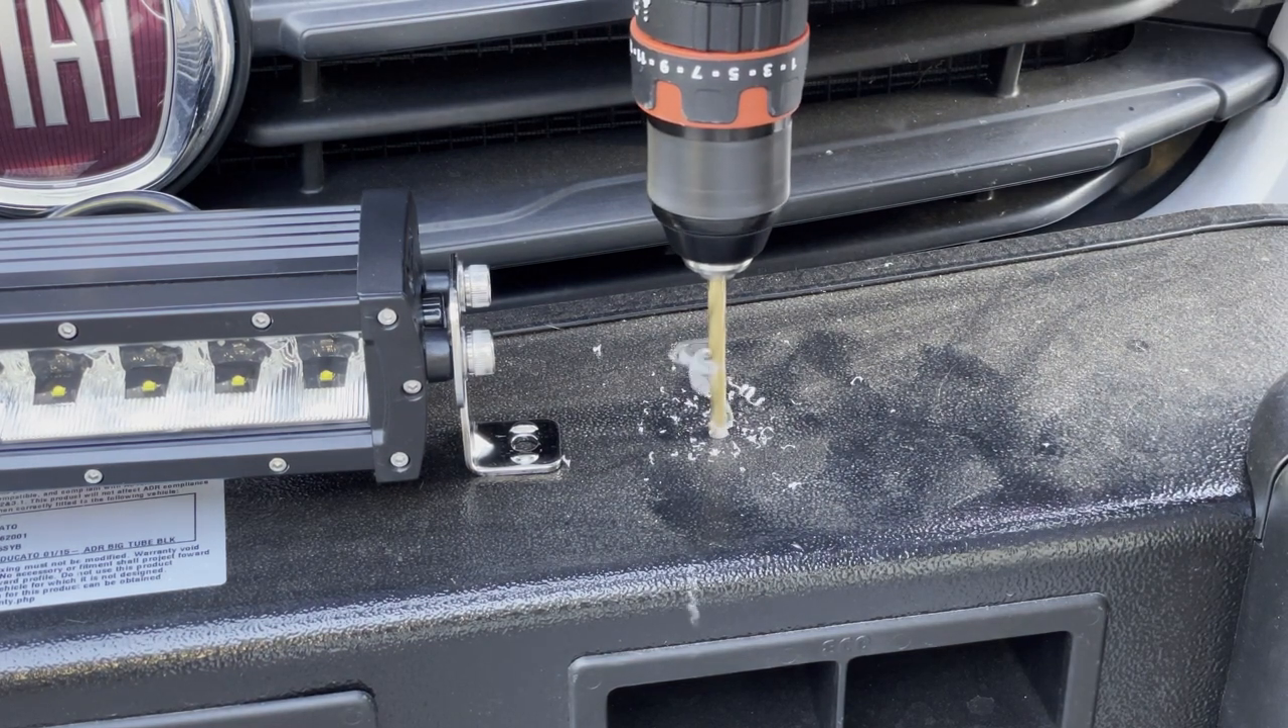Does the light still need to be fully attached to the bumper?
Yes.